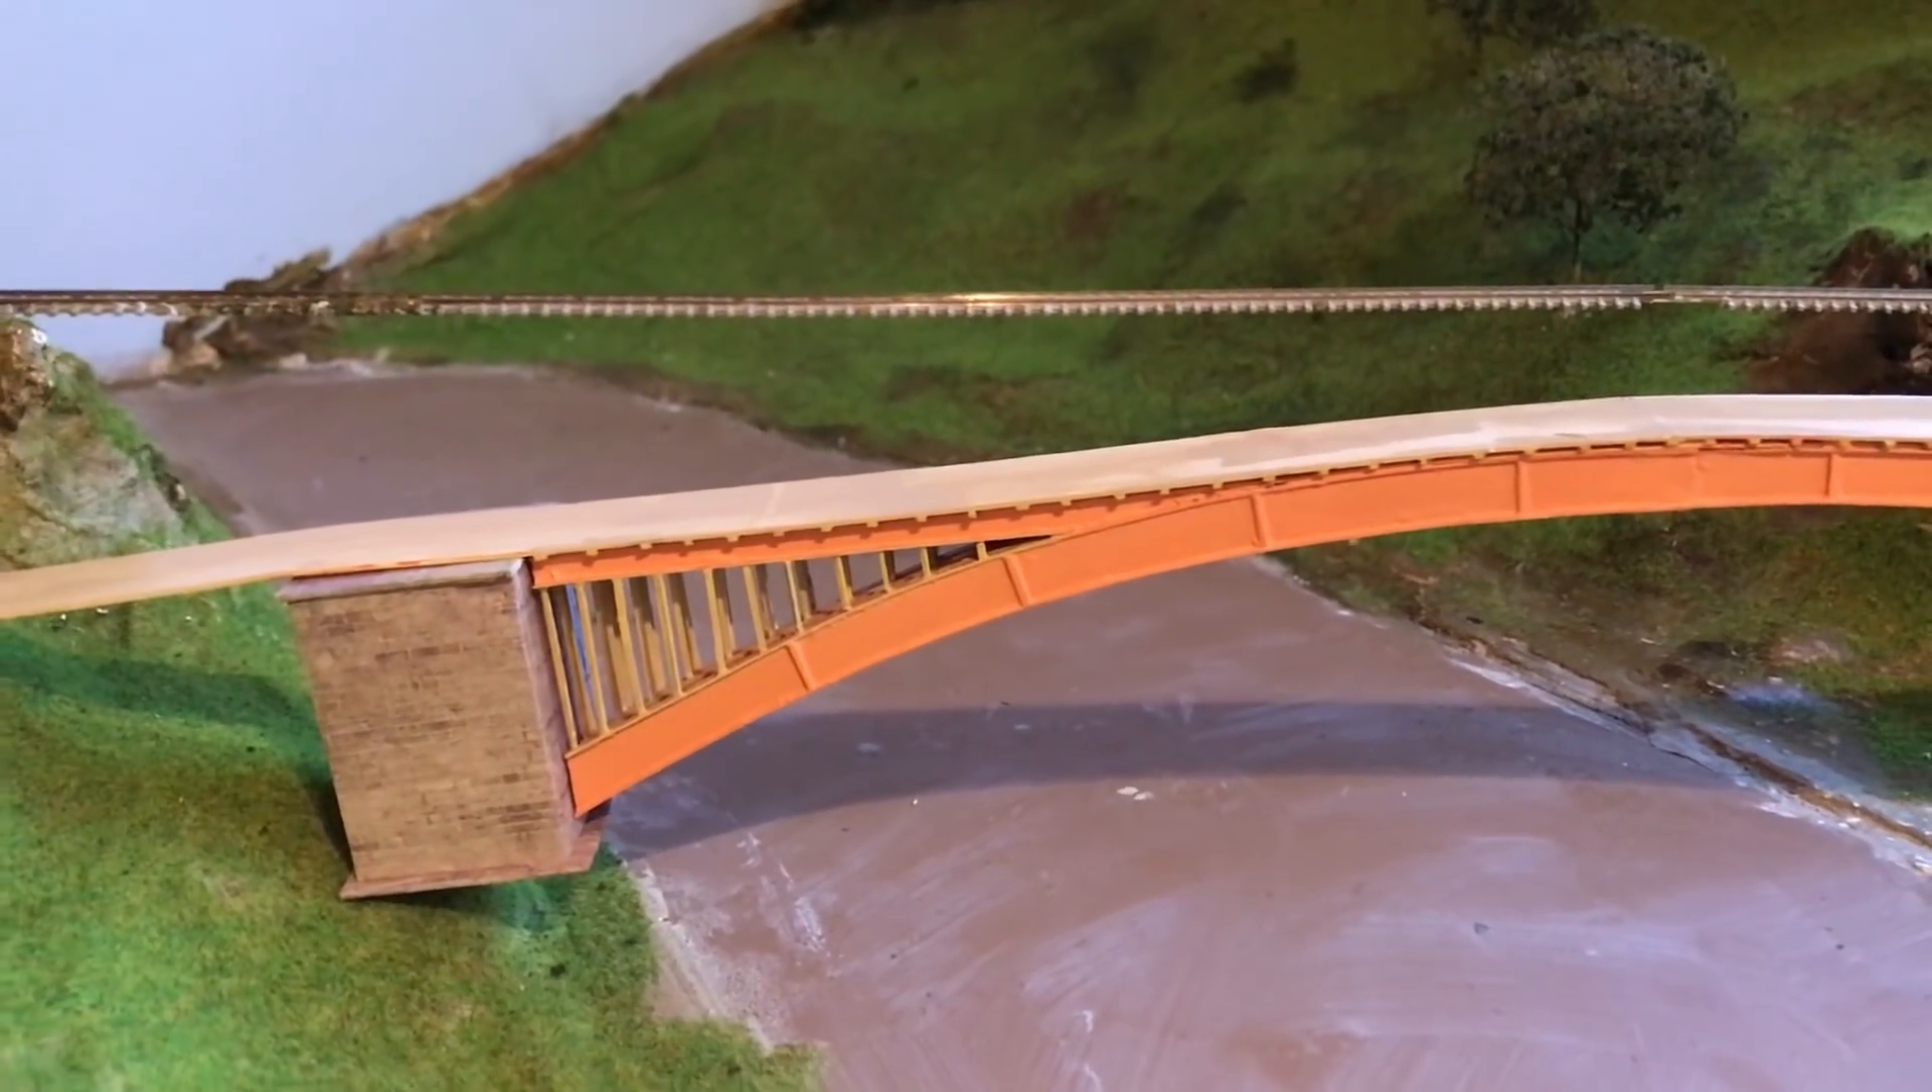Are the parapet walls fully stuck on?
No.